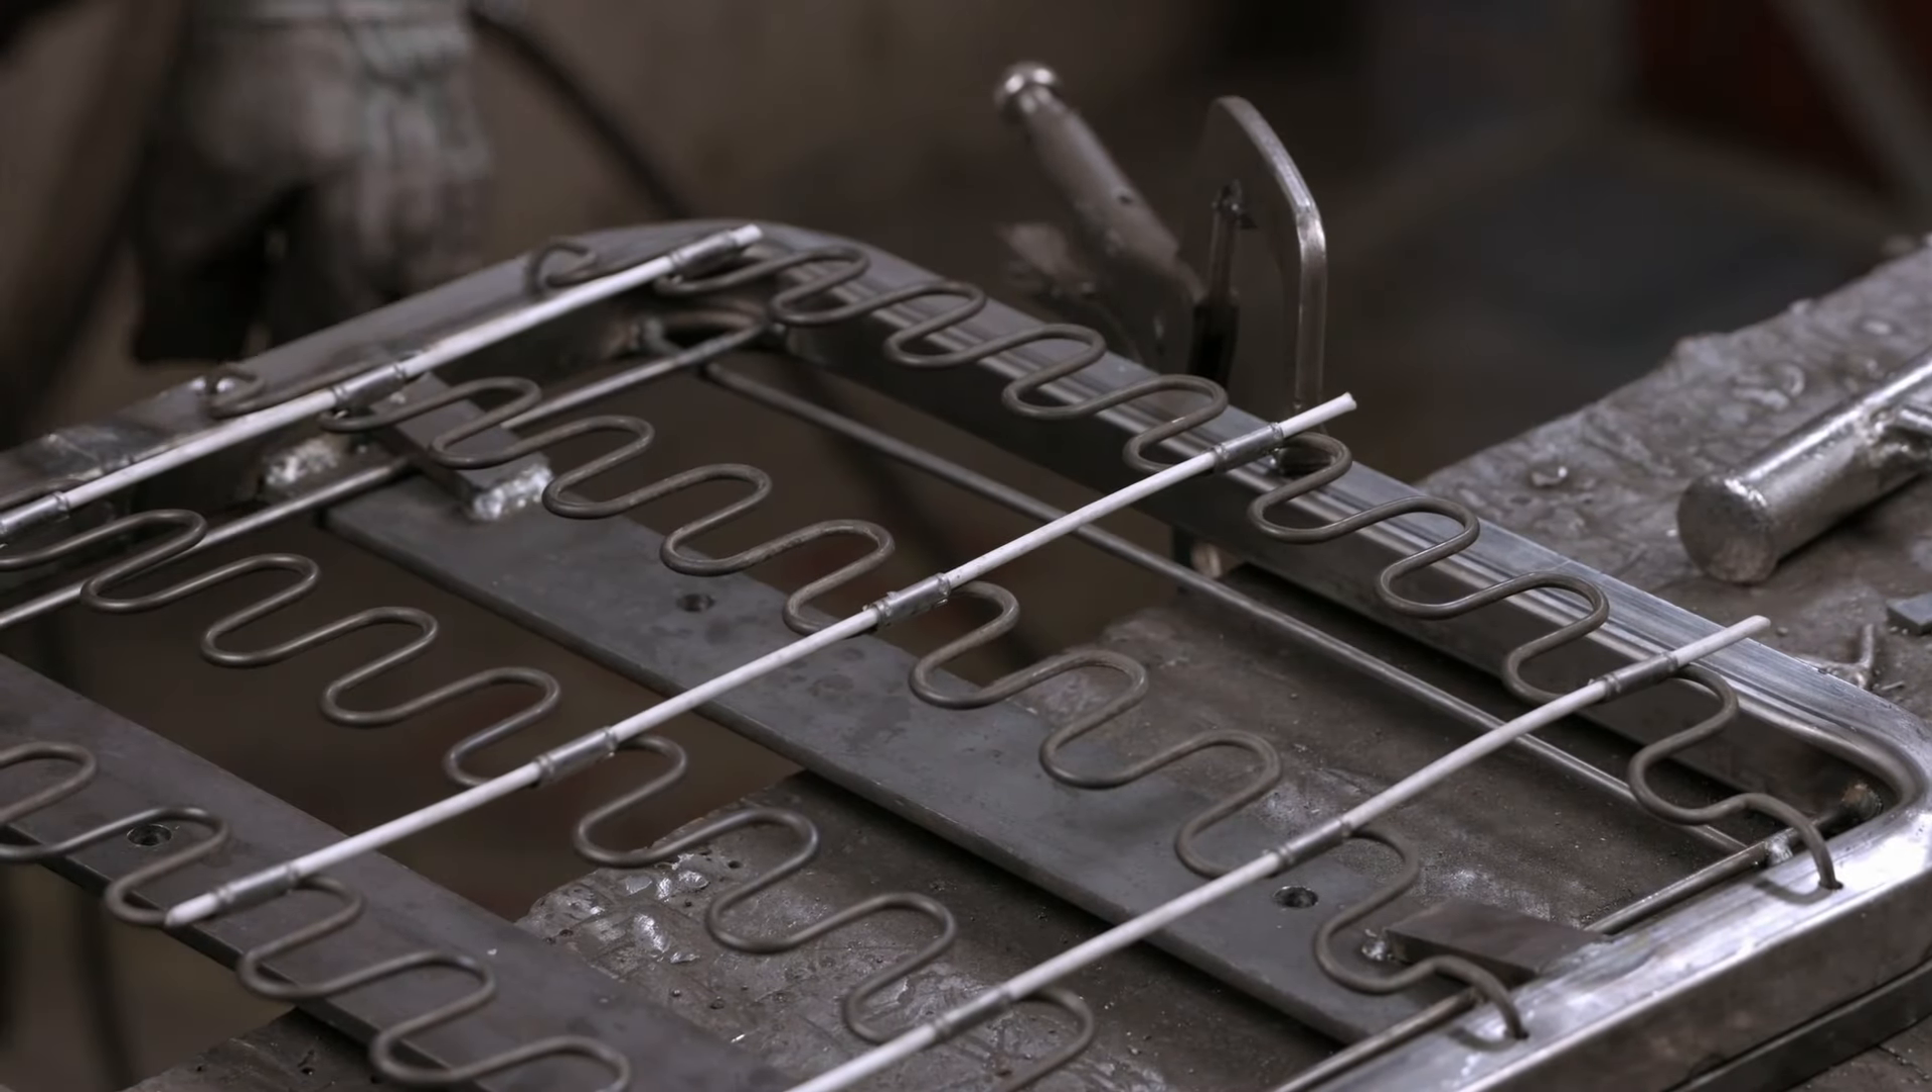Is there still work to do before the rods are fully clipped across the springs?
No.